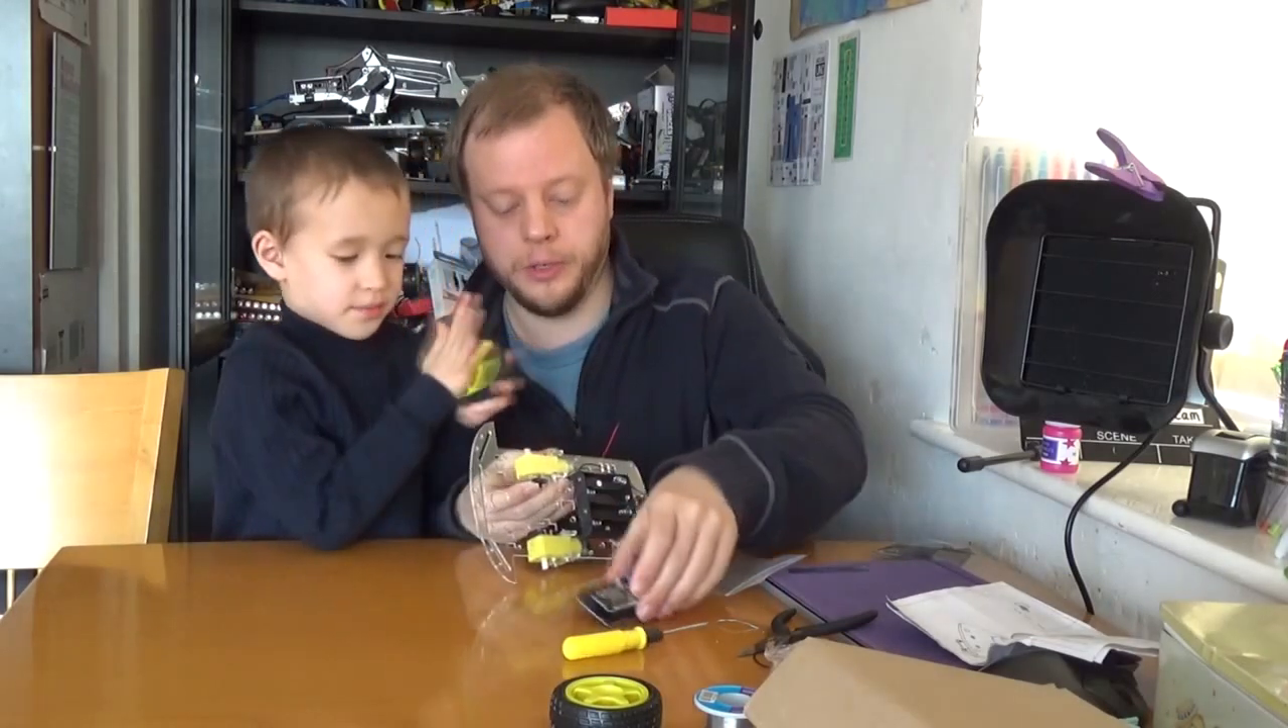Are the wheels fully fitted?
No.